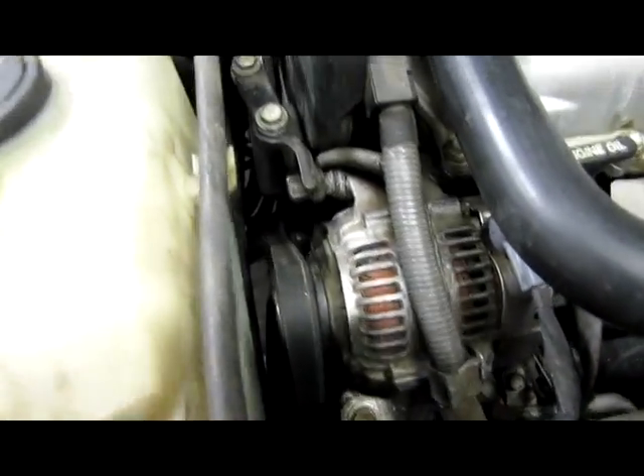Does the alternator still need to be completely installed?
No.